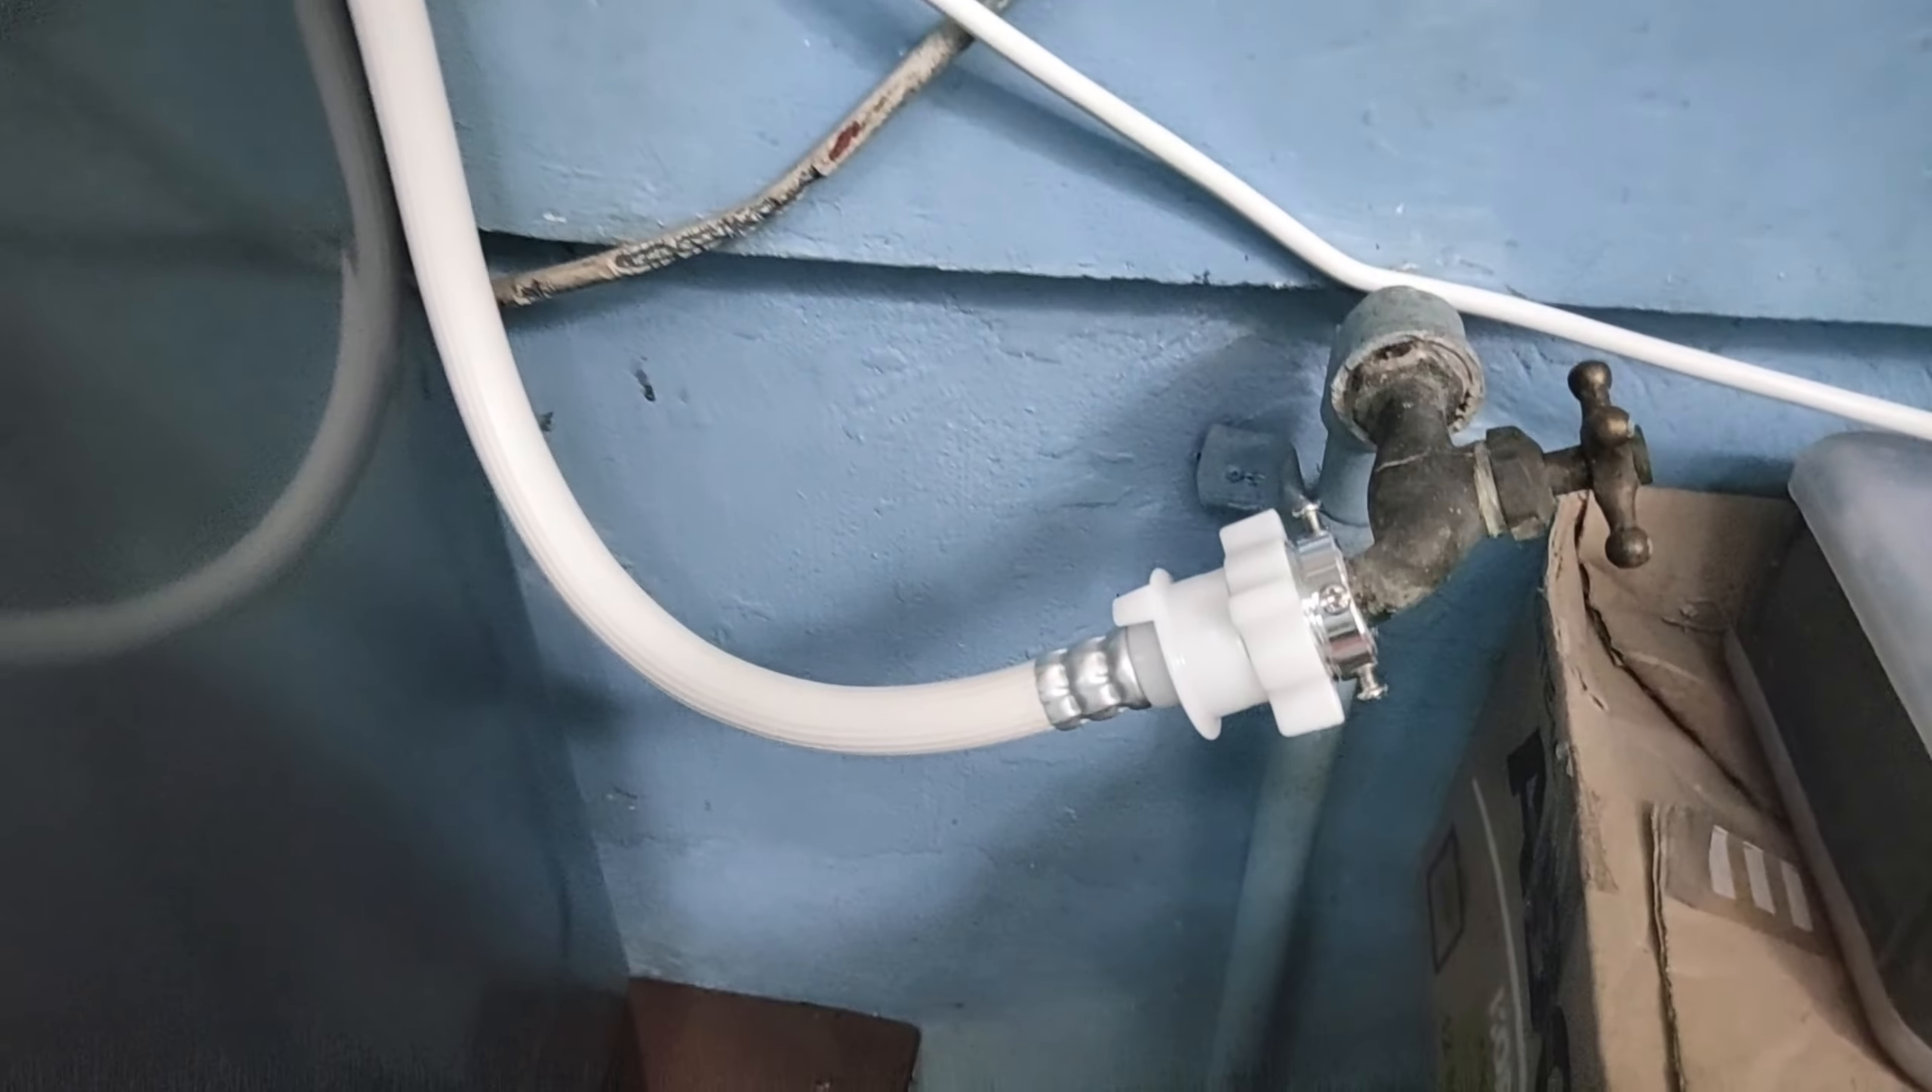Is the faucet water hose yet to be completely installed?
No.